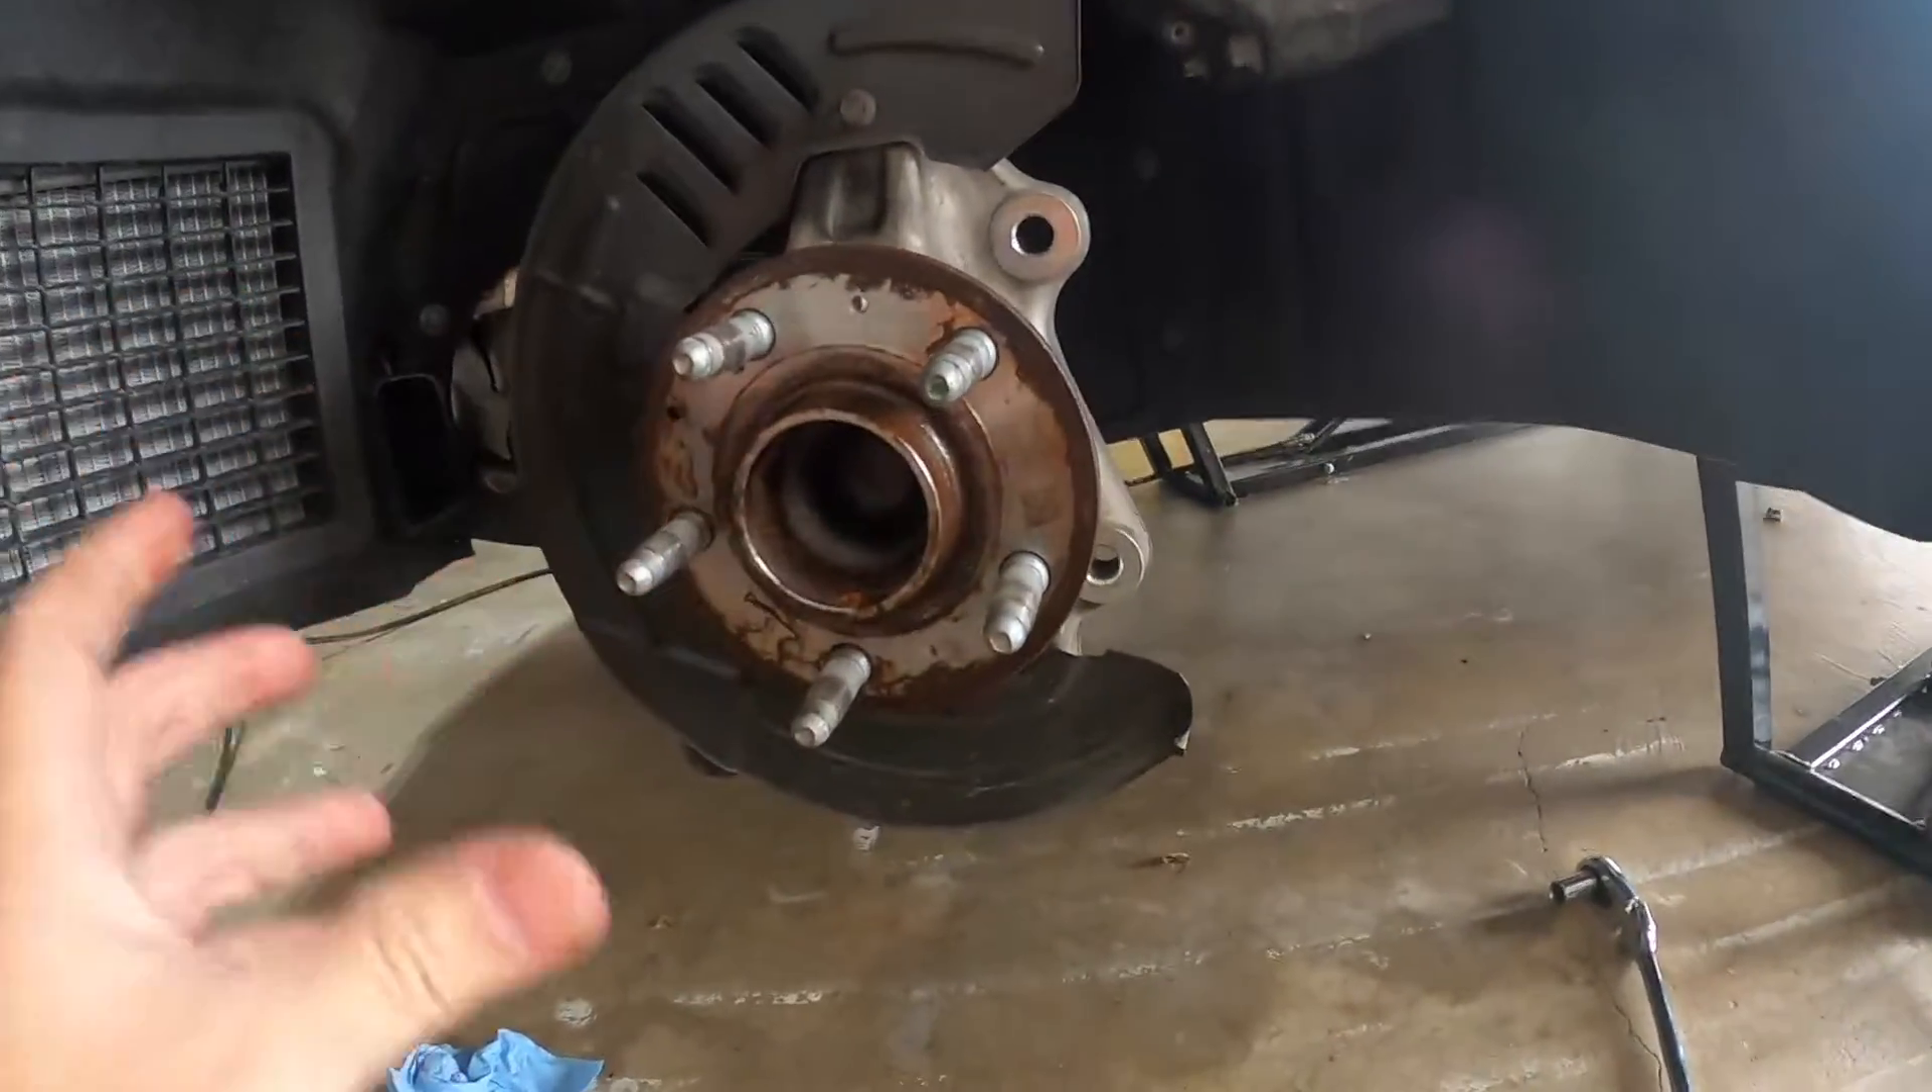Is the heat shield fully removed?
No.